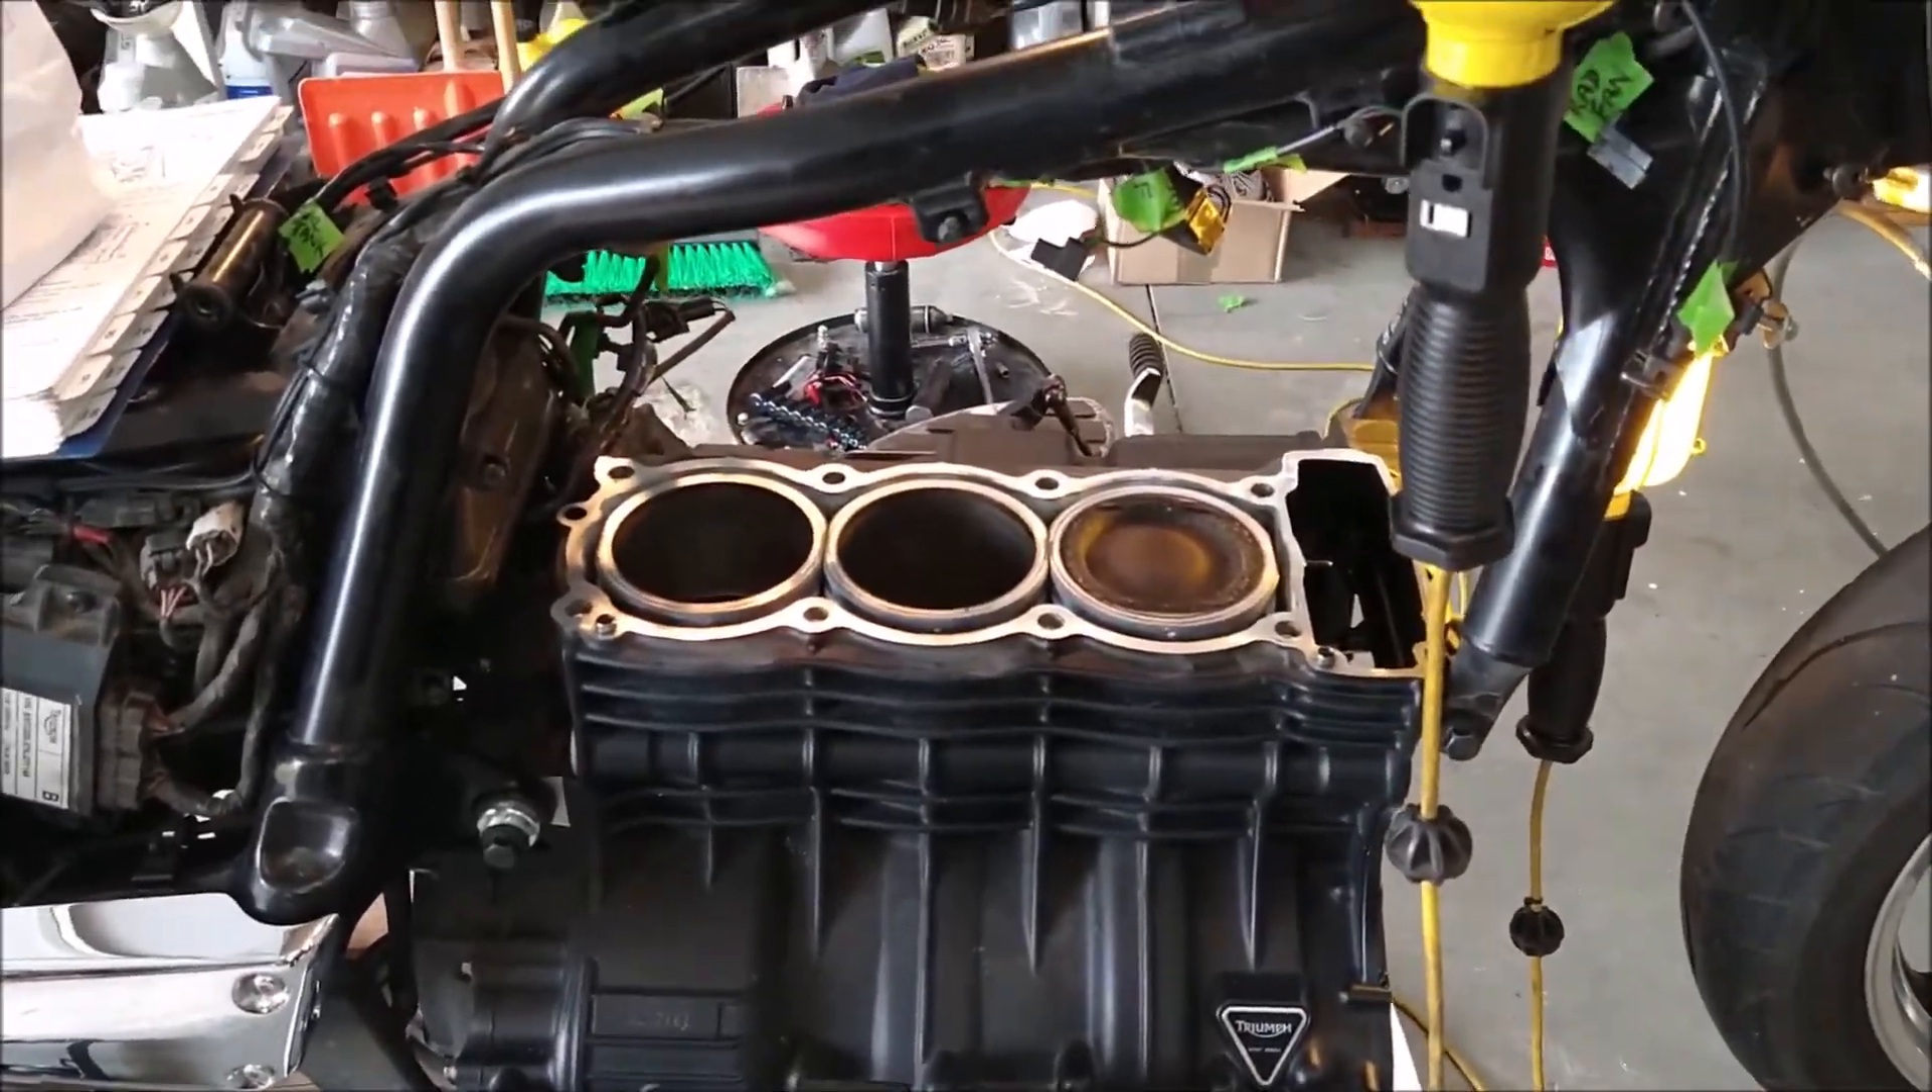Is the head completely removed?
Yes.